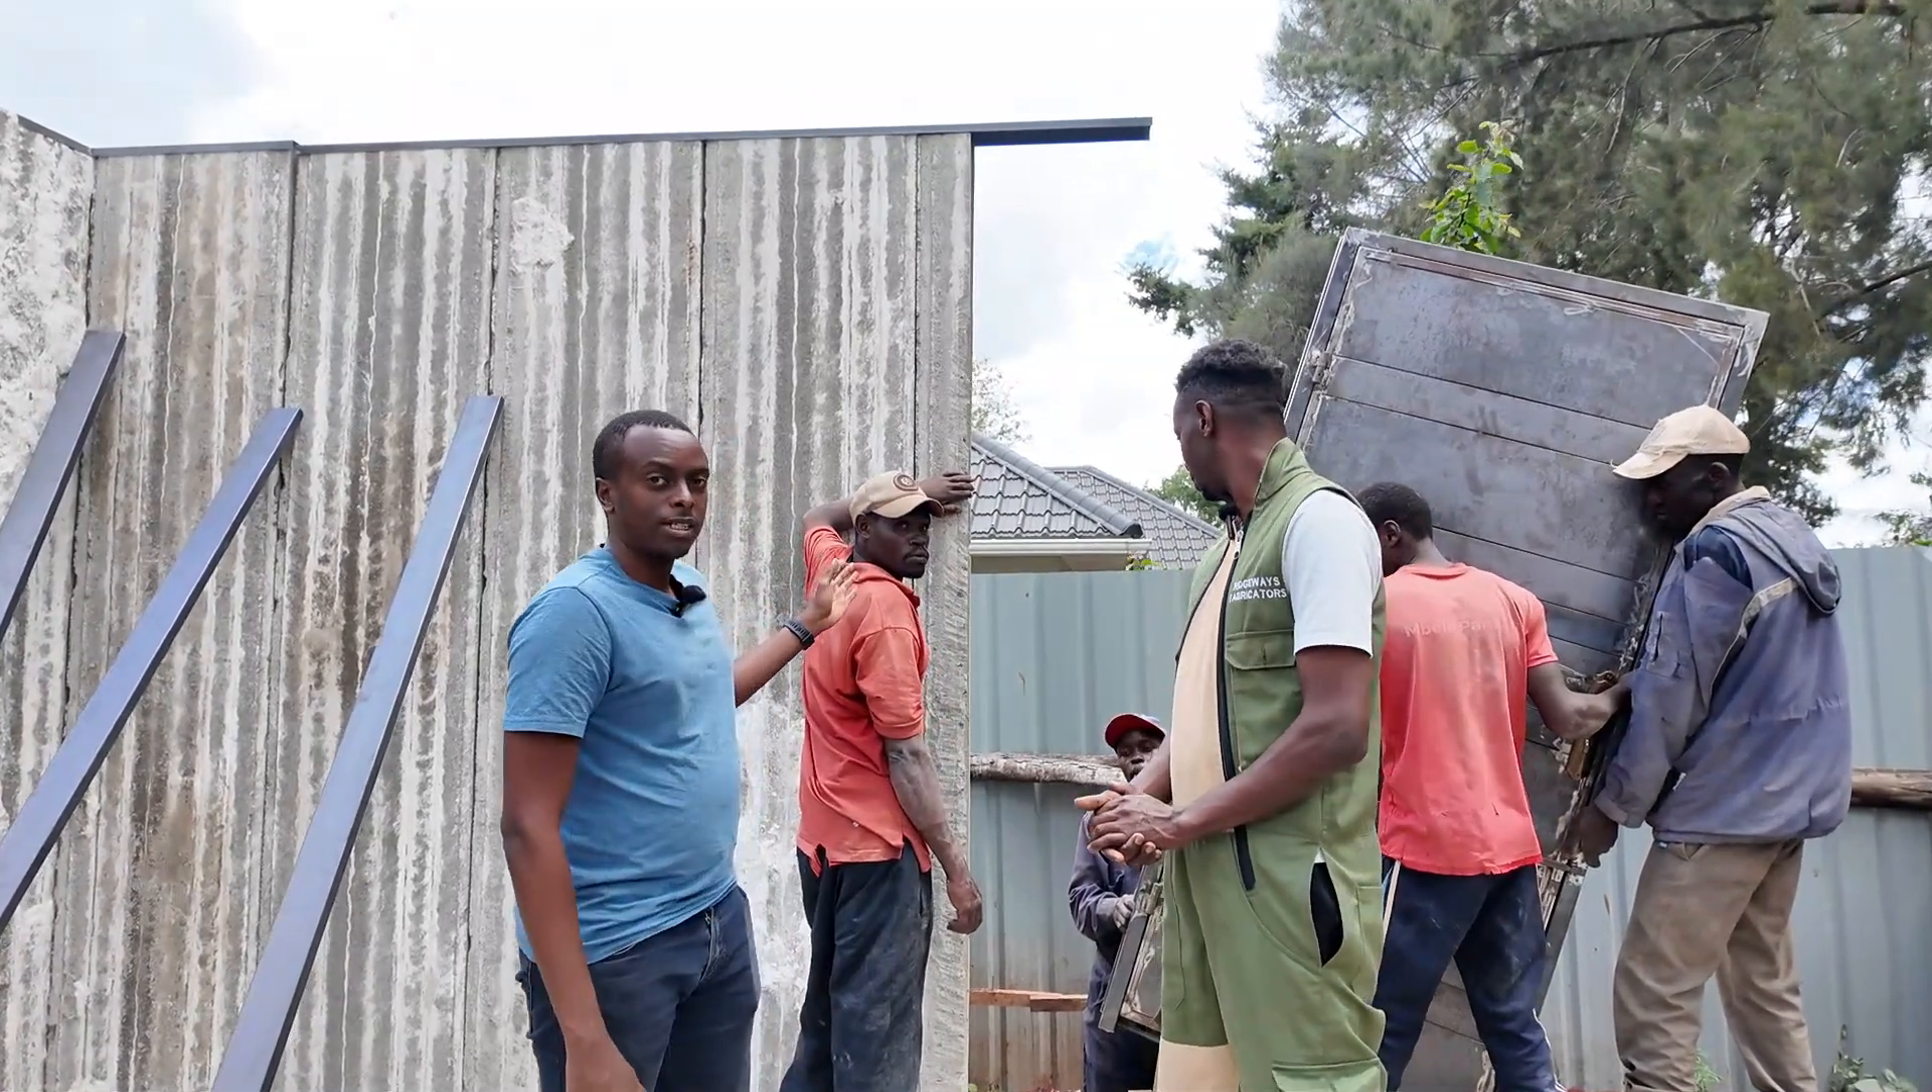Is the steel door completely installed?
No.